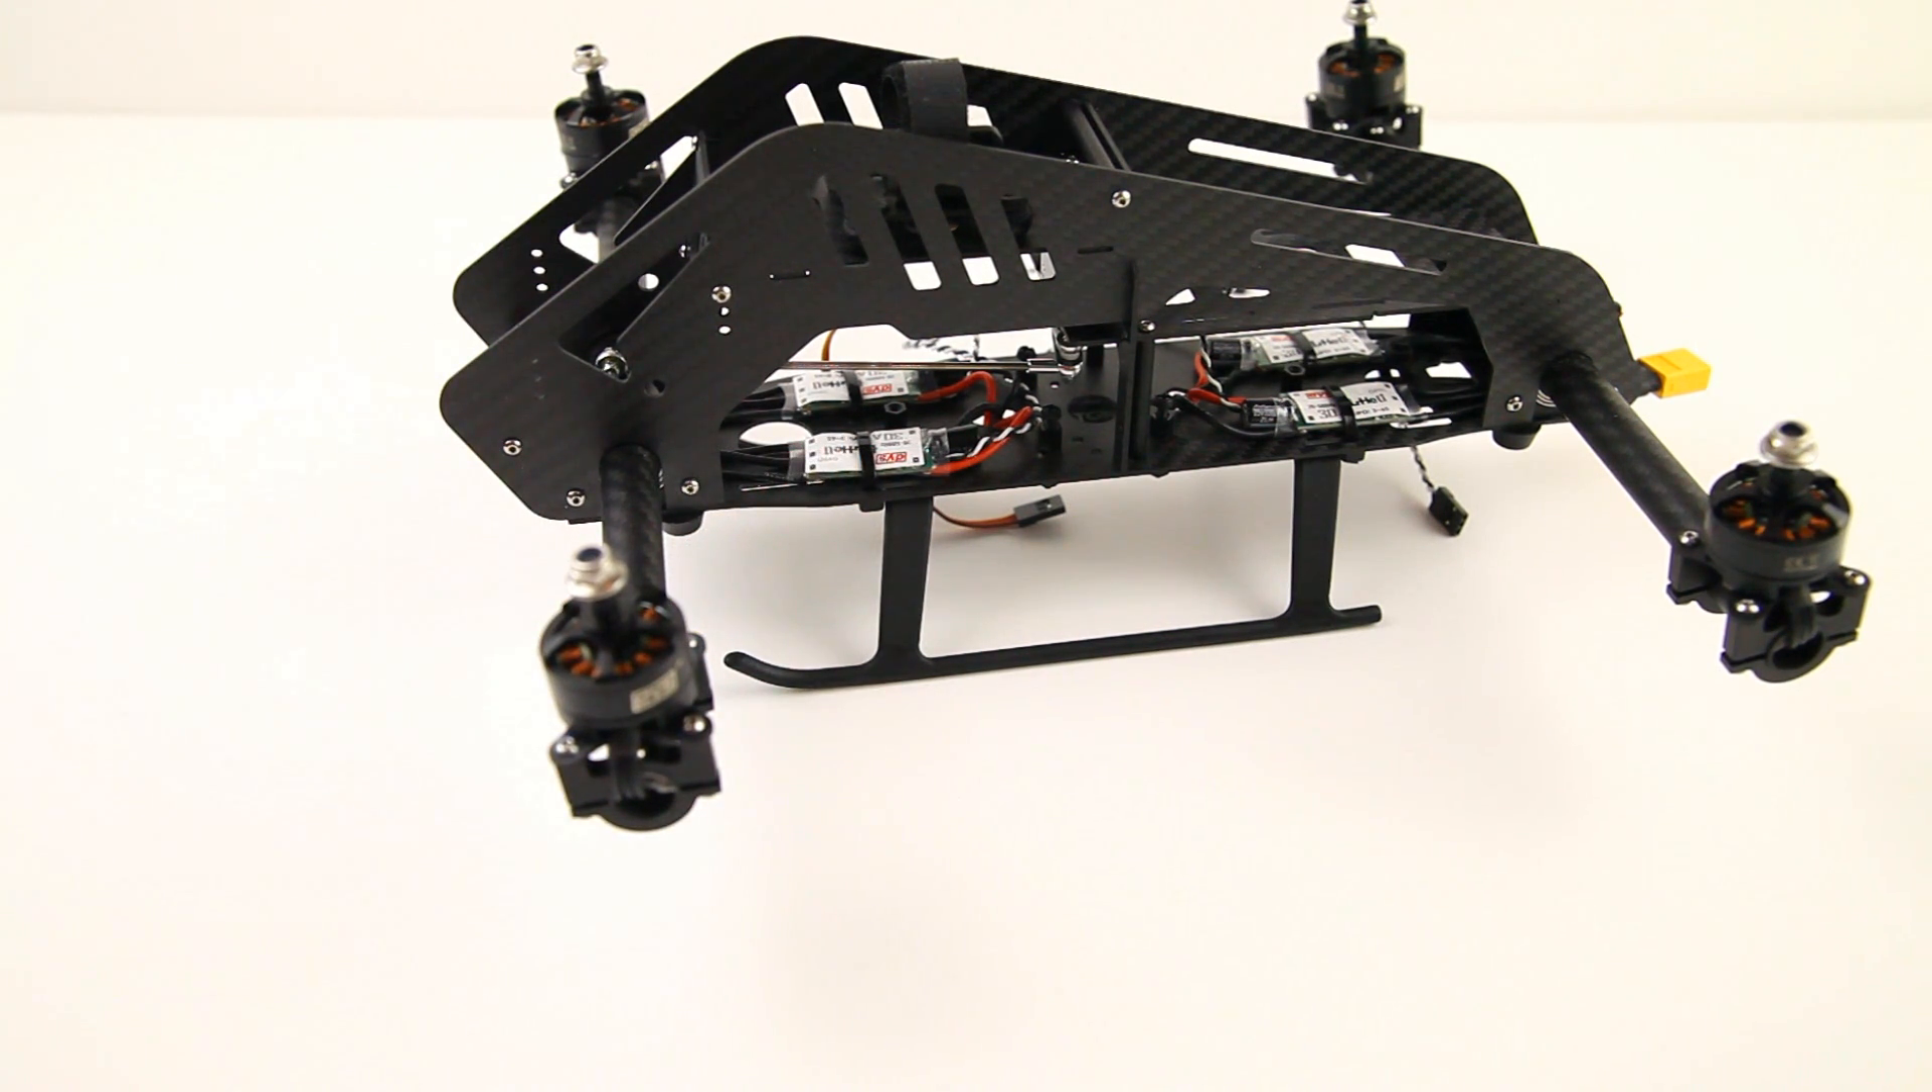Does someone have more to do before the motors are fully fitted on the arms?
No.